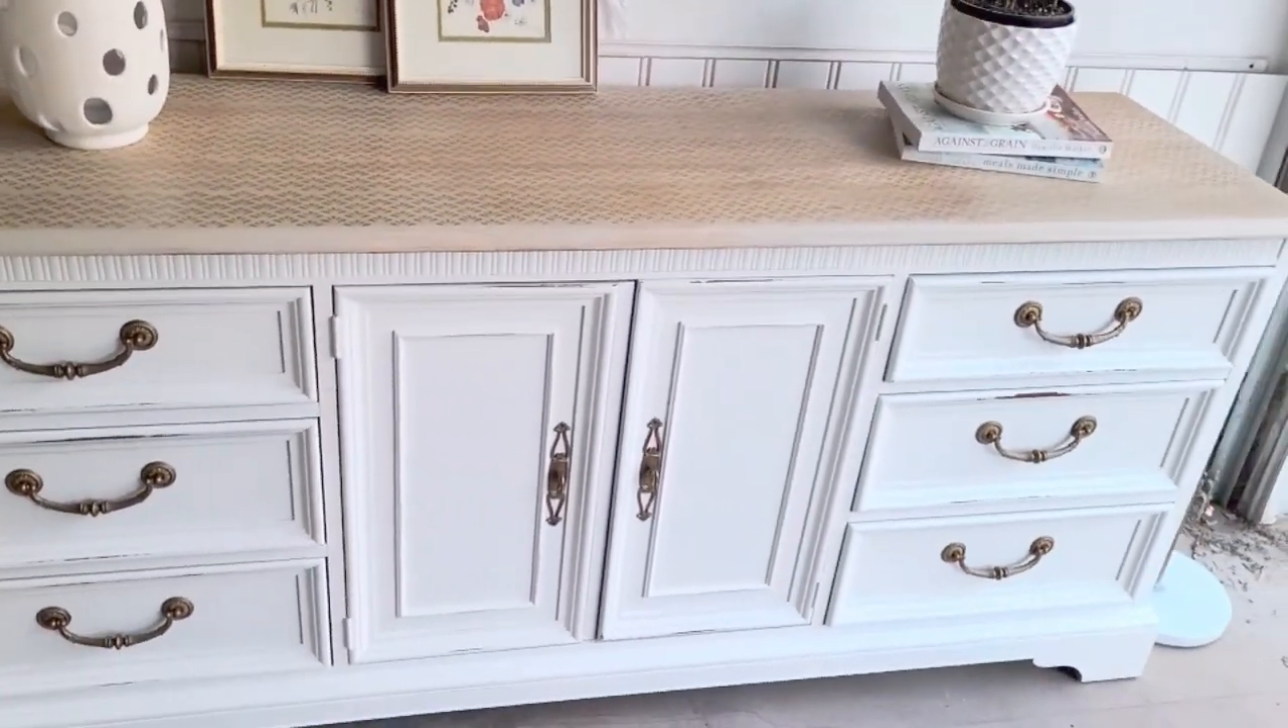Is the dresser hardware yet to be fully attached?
No.